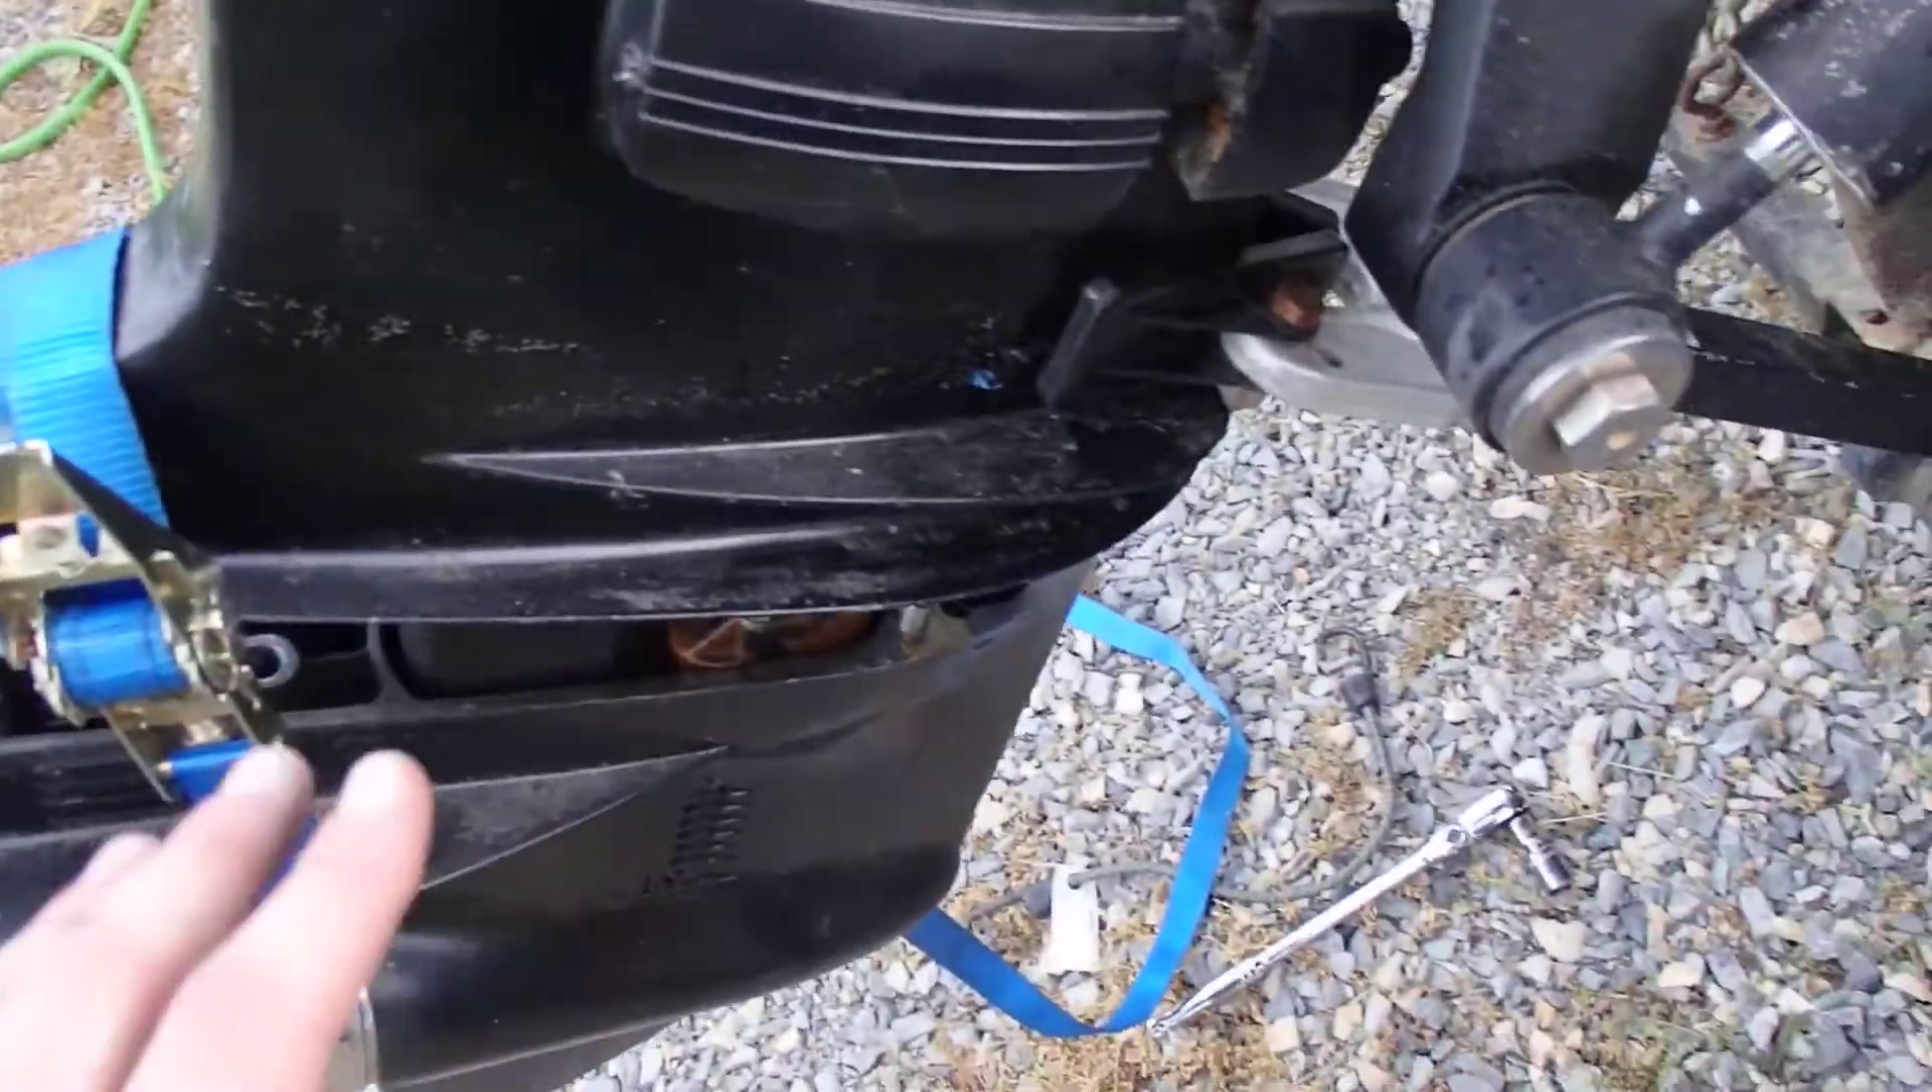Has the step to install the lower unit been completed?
No.